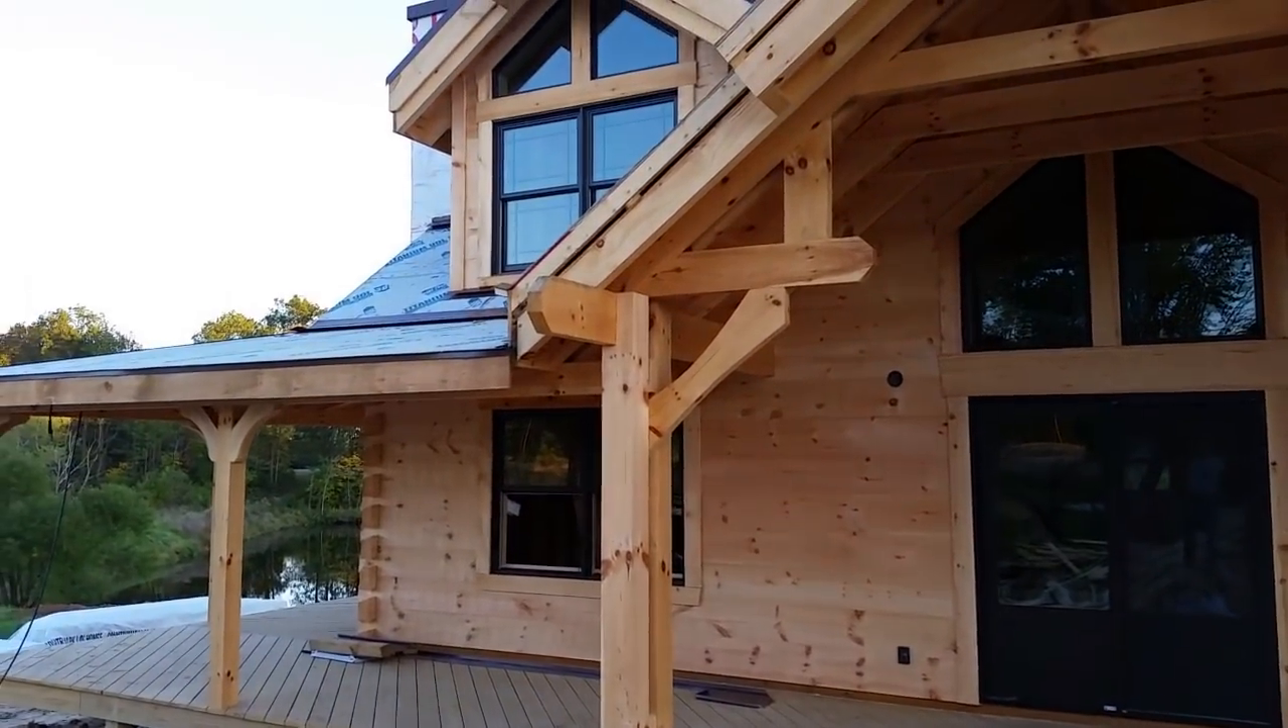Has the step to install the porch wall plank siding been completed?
Yes.